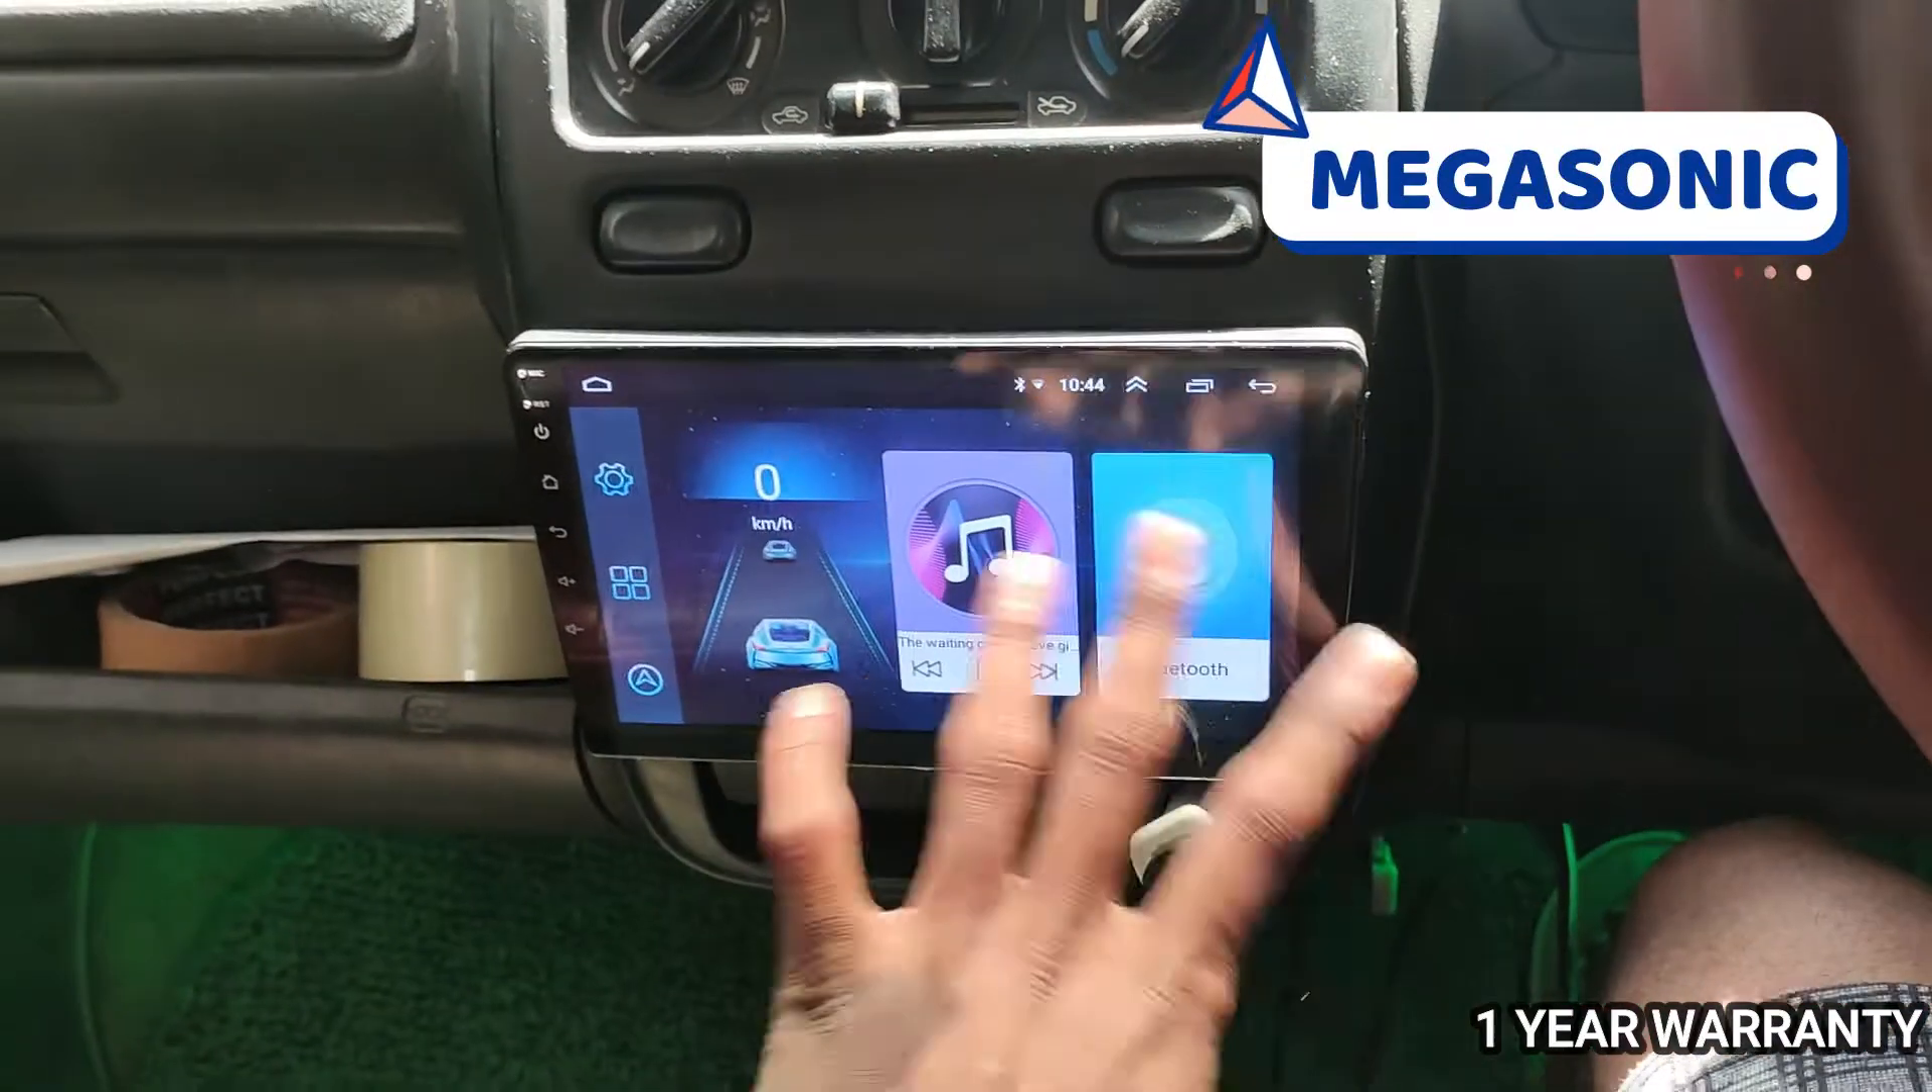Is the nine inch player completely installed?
Yes.